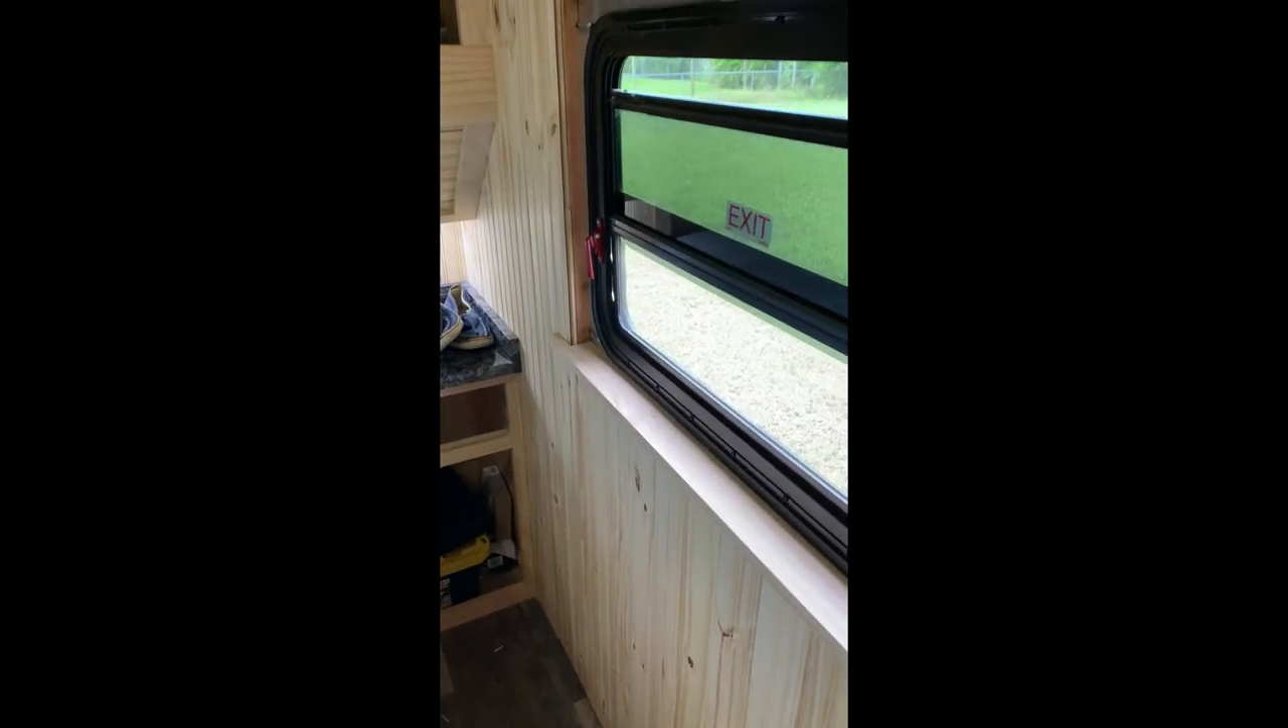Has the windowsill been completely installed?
Yes.